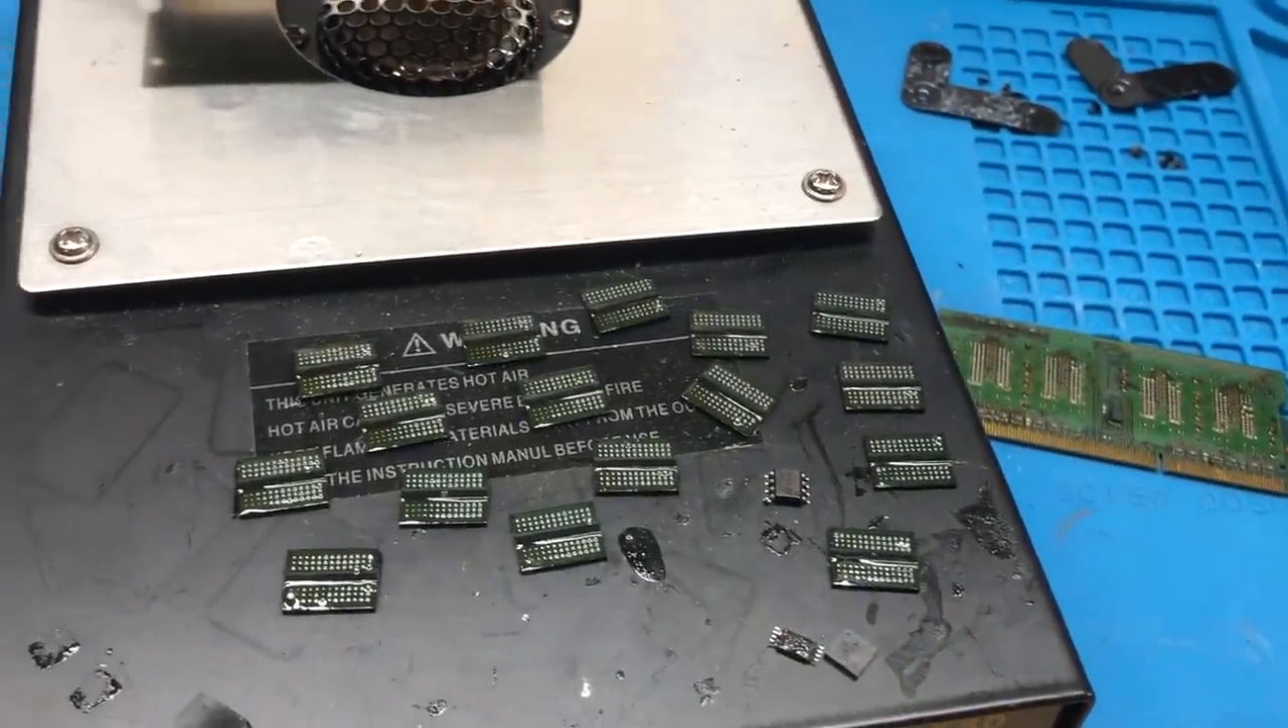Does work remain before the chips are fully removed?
No.